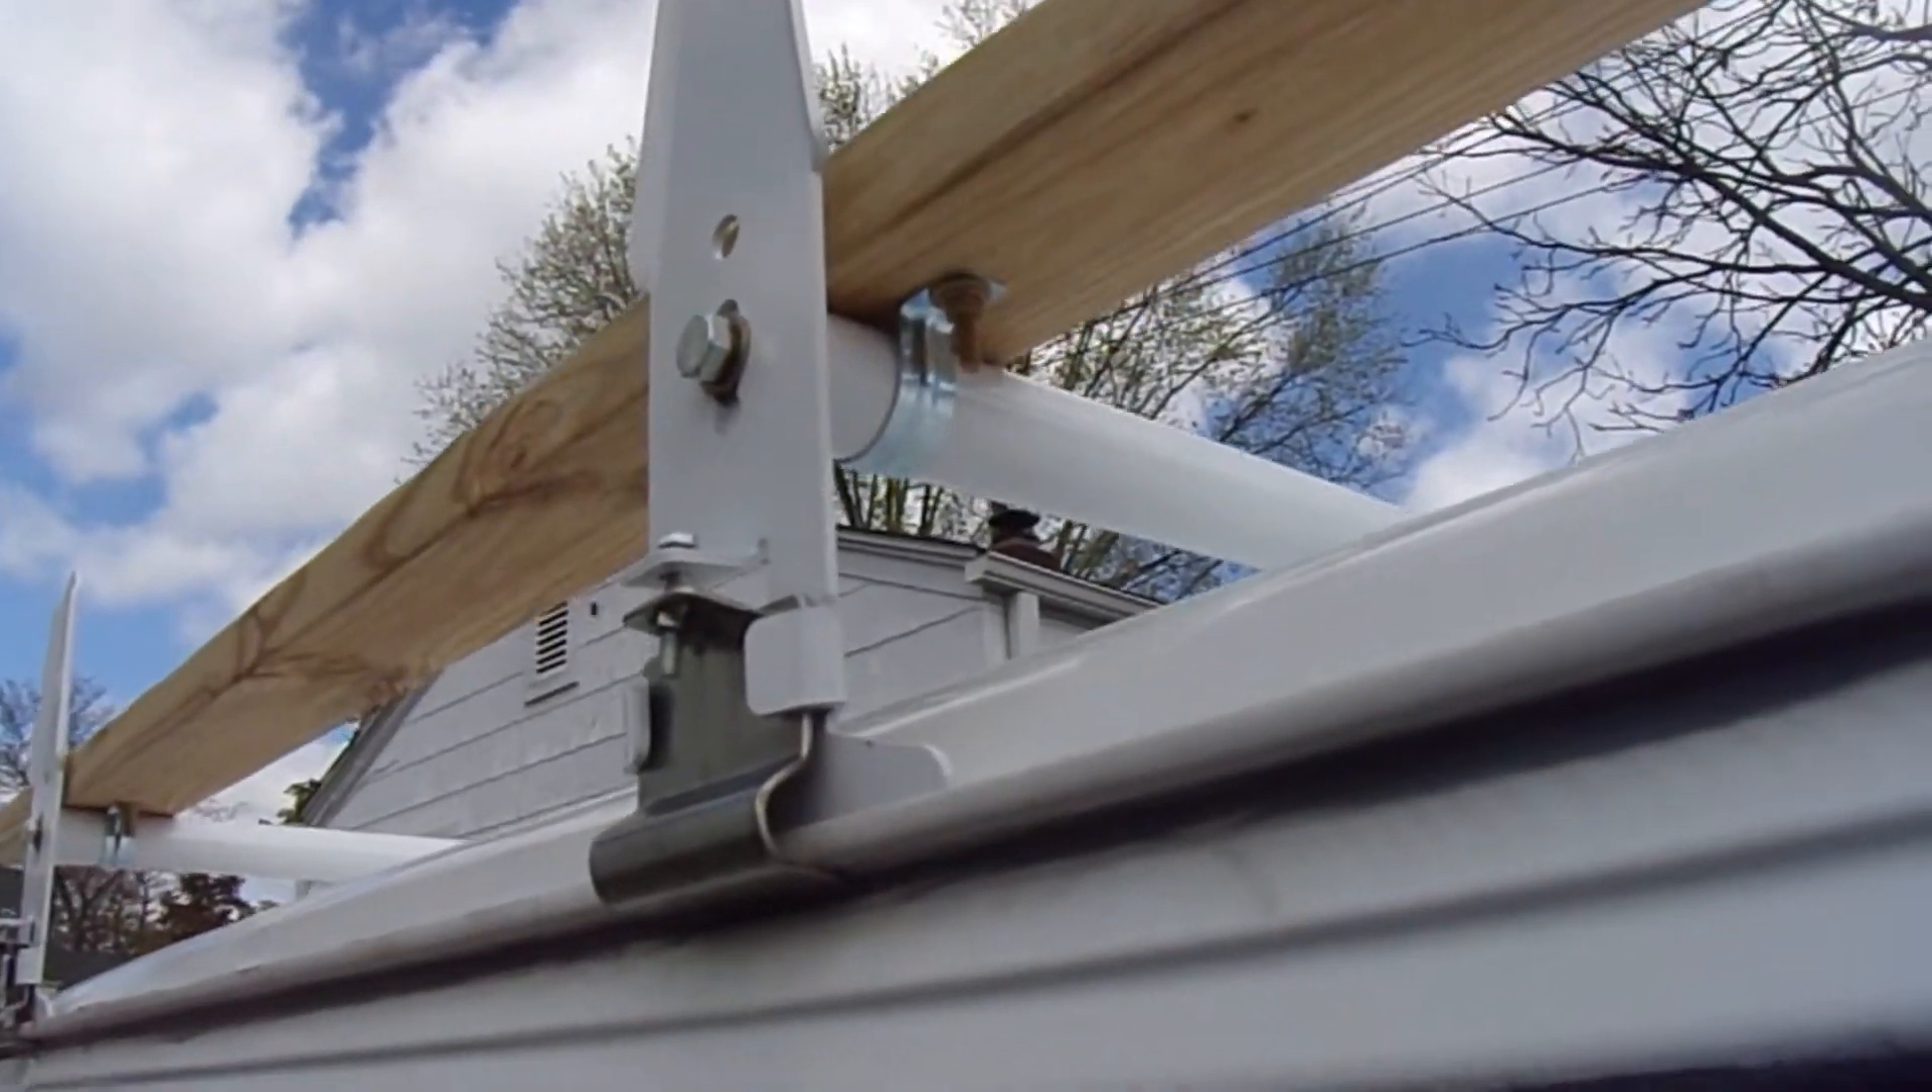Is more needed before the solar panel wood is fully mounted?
No.